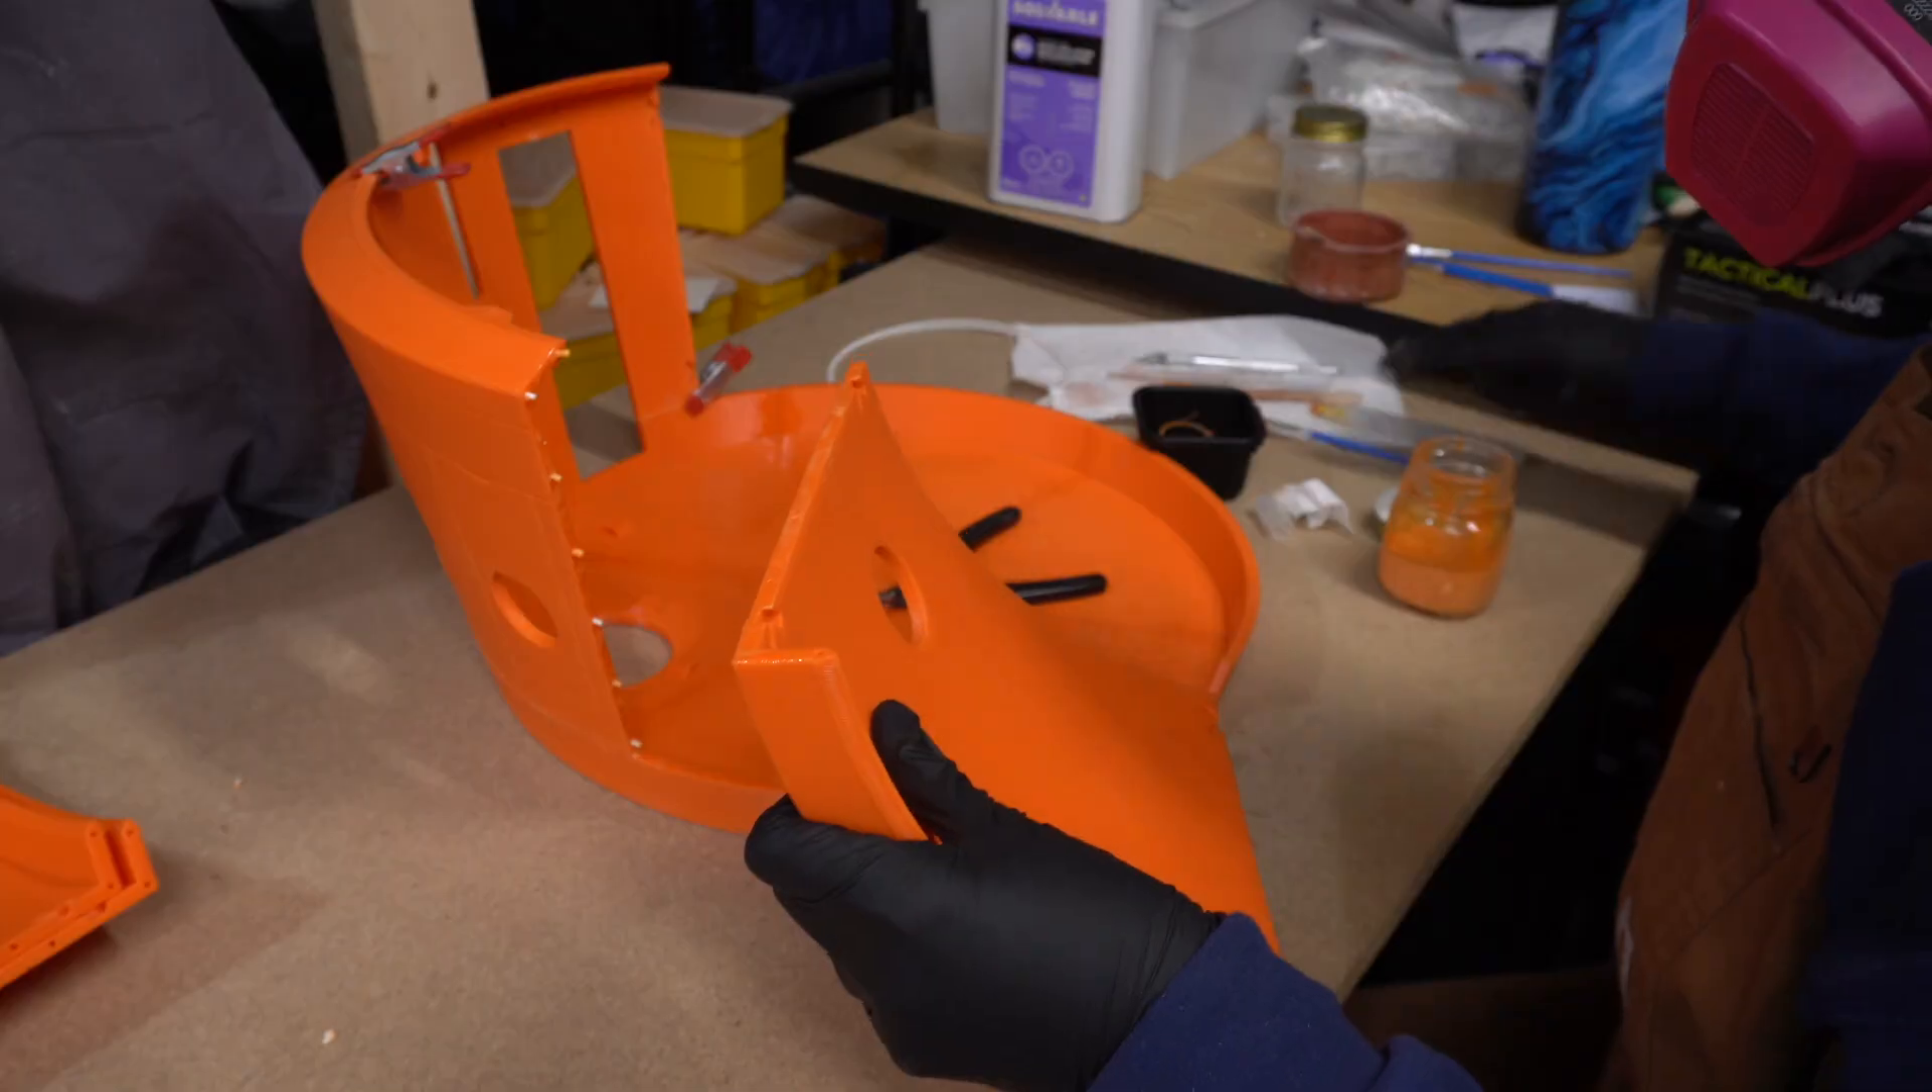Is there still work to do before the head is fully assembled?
Yes.